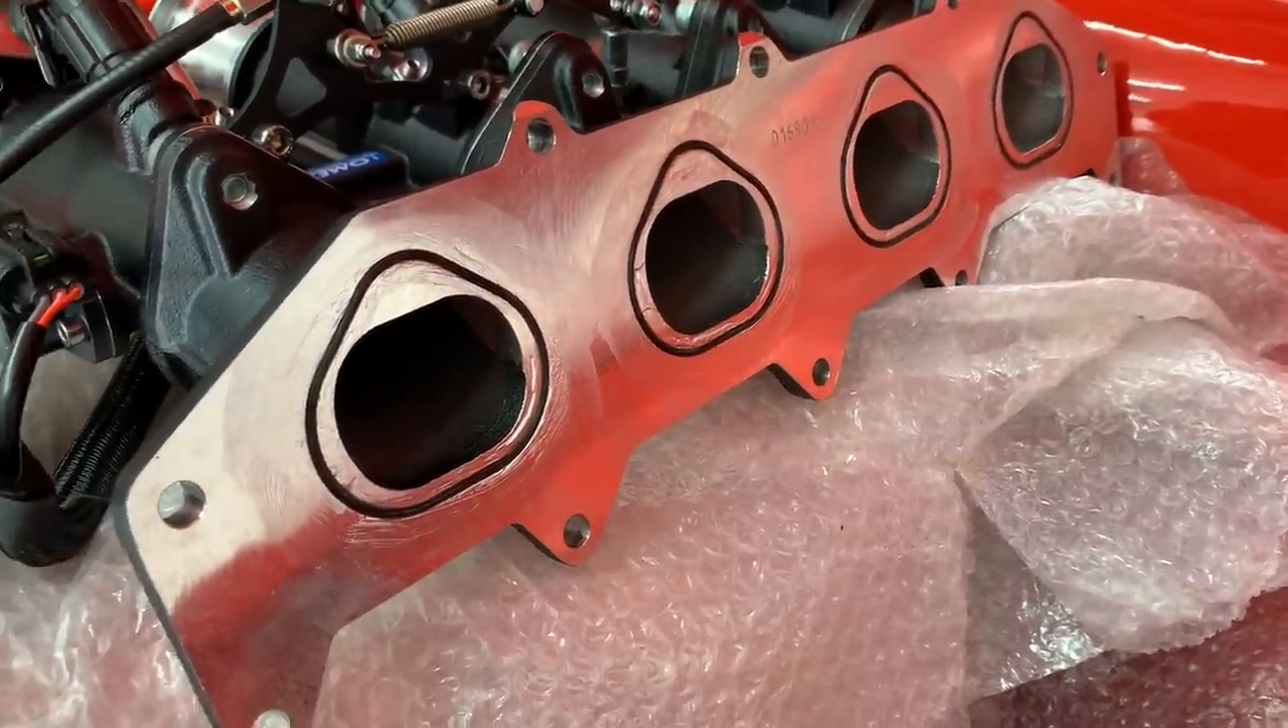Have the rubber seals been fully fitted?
Yes.